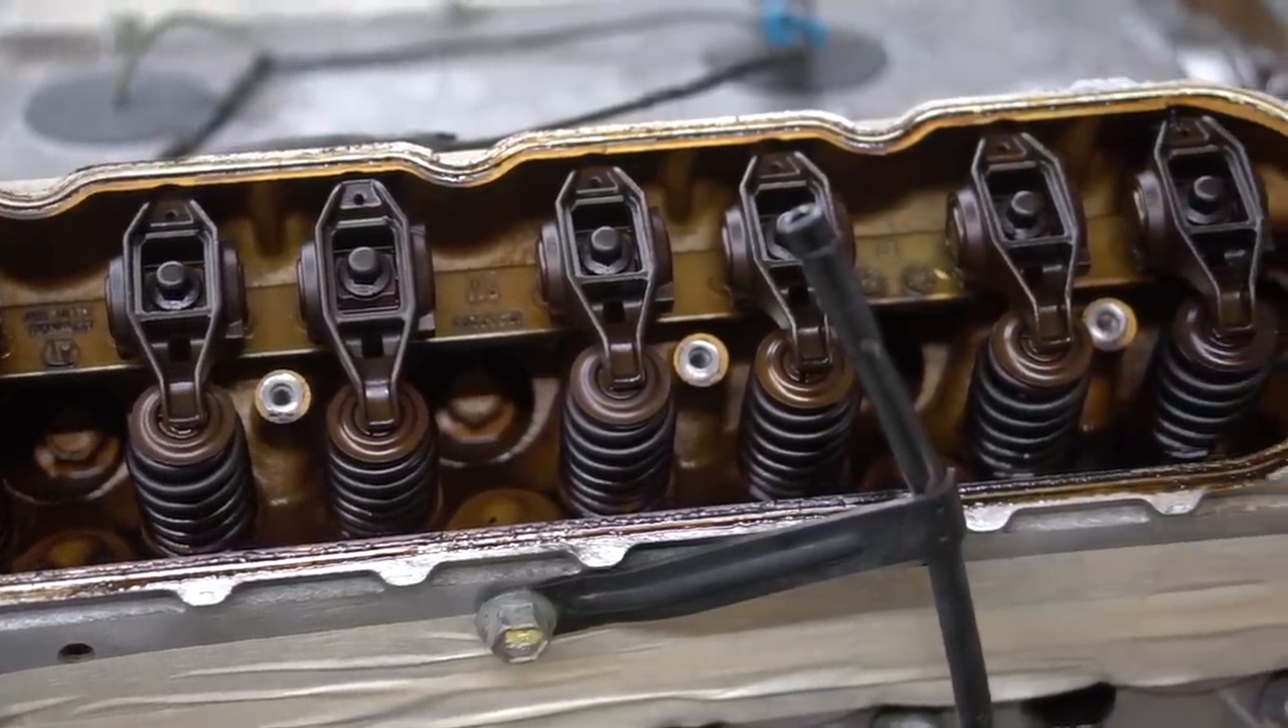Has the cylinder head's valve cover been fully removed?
Yes.